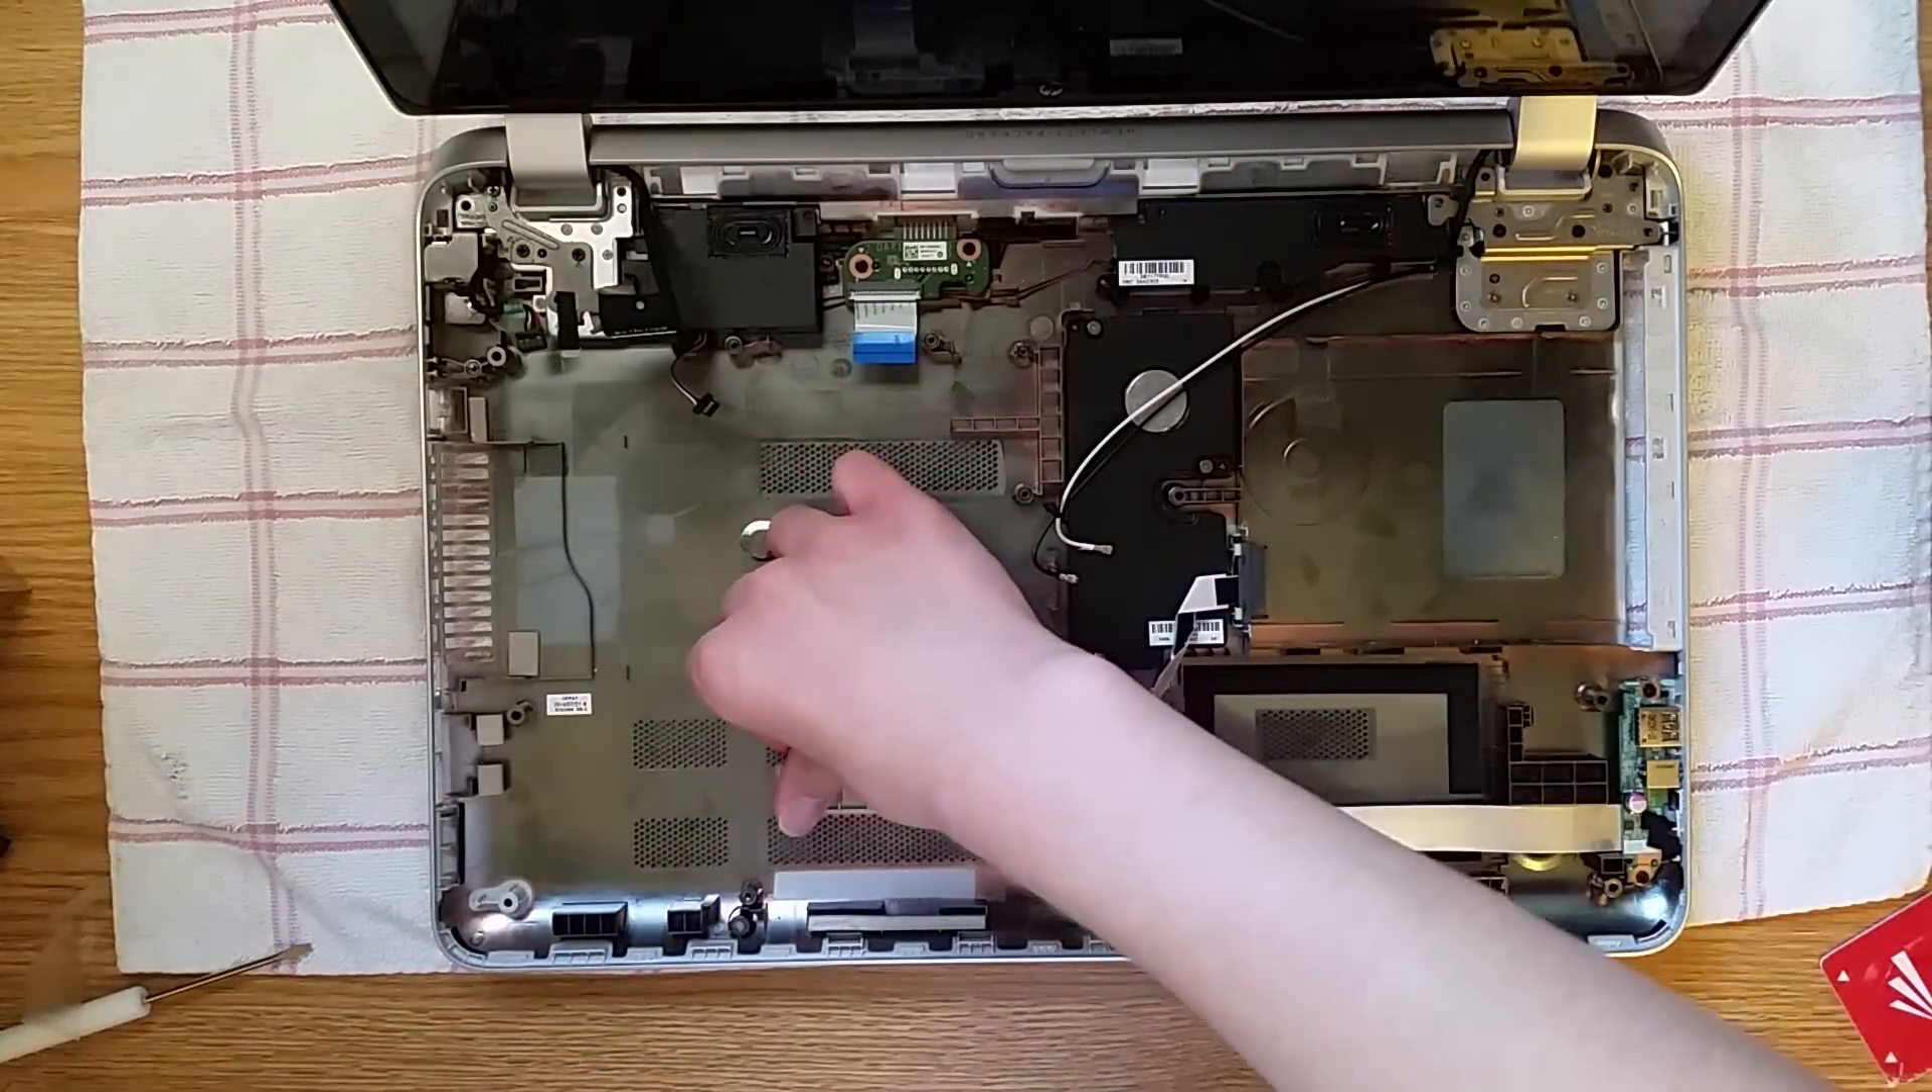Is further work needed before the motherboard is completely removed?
No.